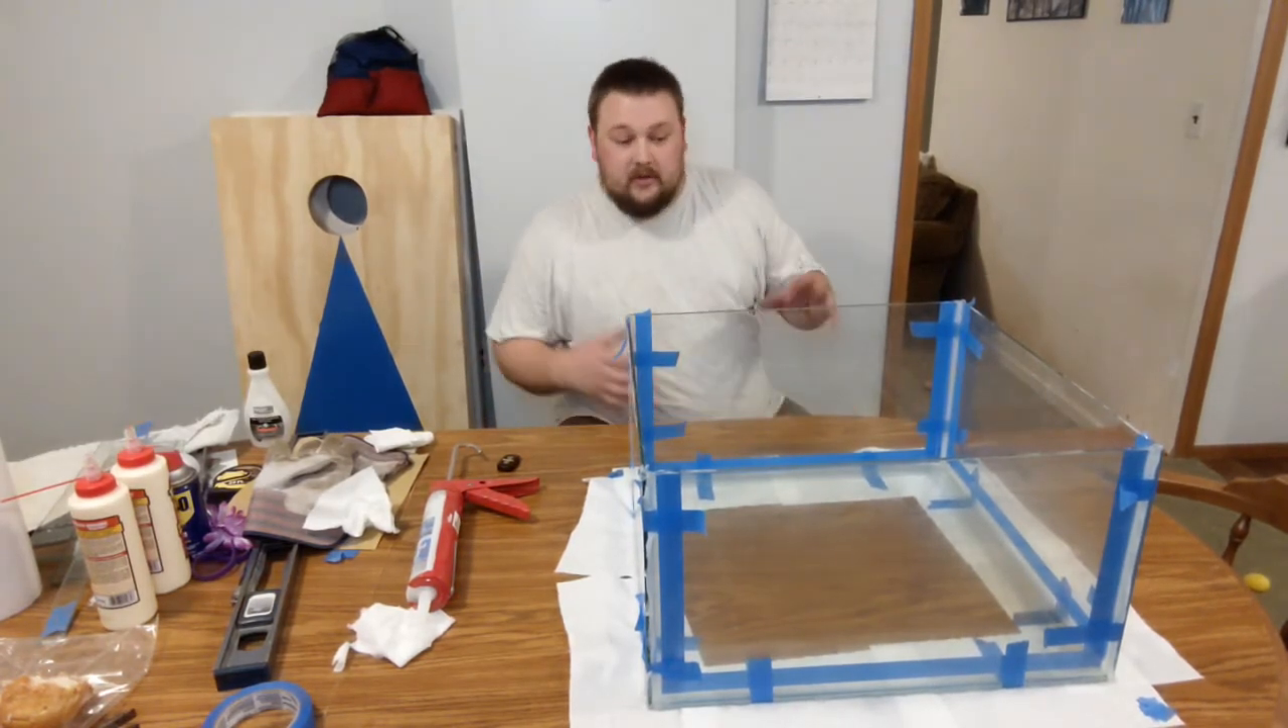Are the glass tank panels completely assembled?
Yes.